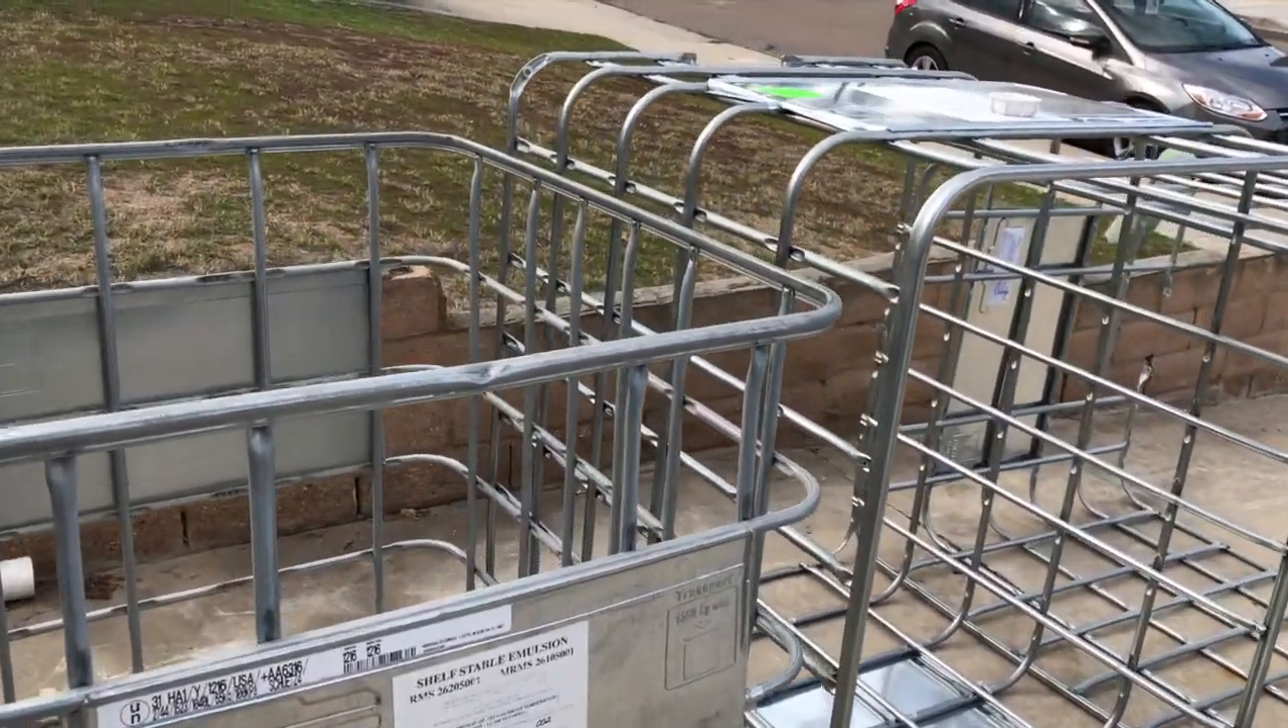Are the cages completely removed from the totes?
Yes.